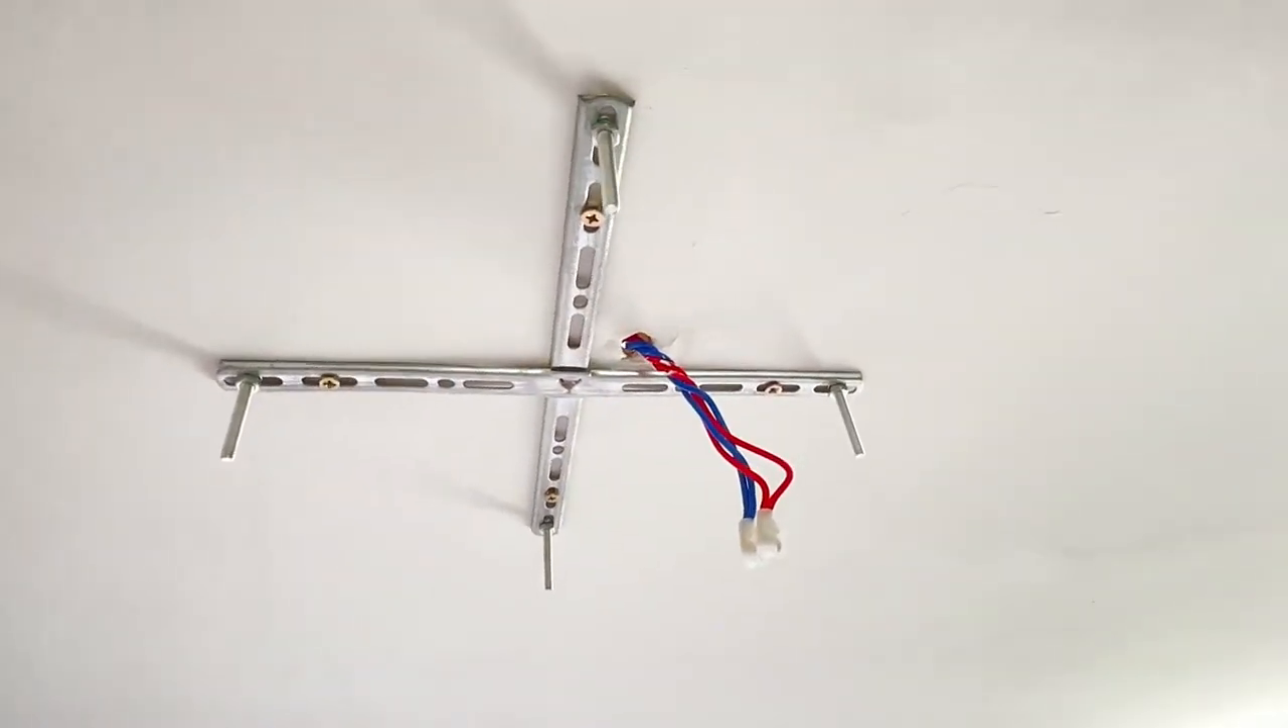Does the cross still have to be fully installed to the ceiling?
No.